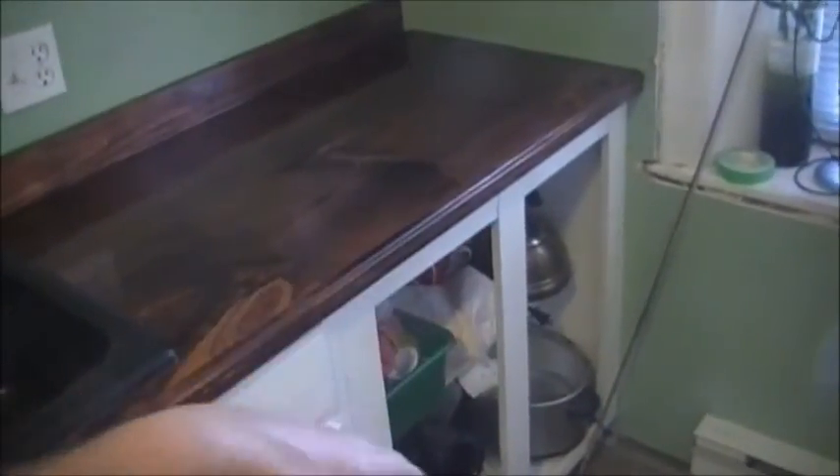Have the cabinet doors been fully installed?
No.